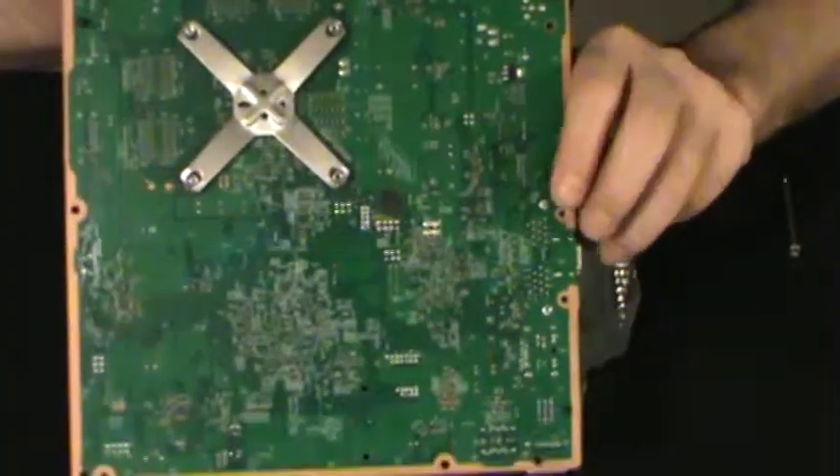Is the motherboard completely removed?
Yes.